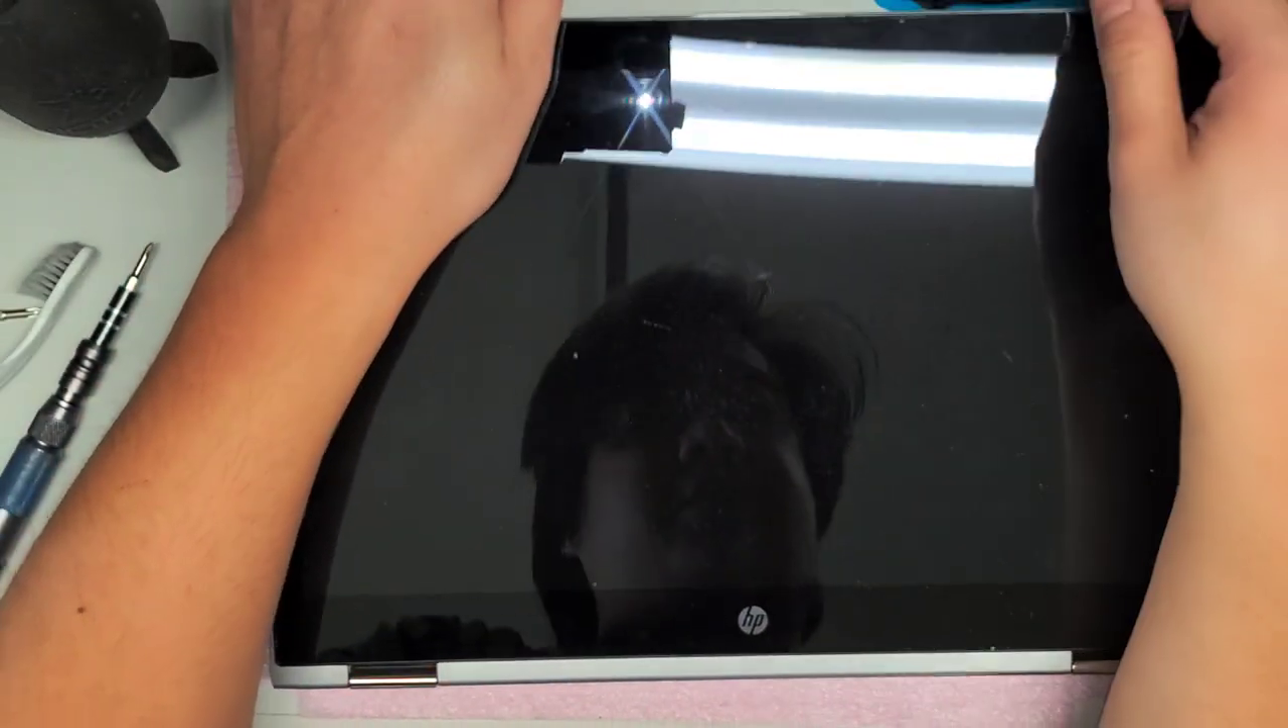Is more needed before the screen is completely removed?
Yes.